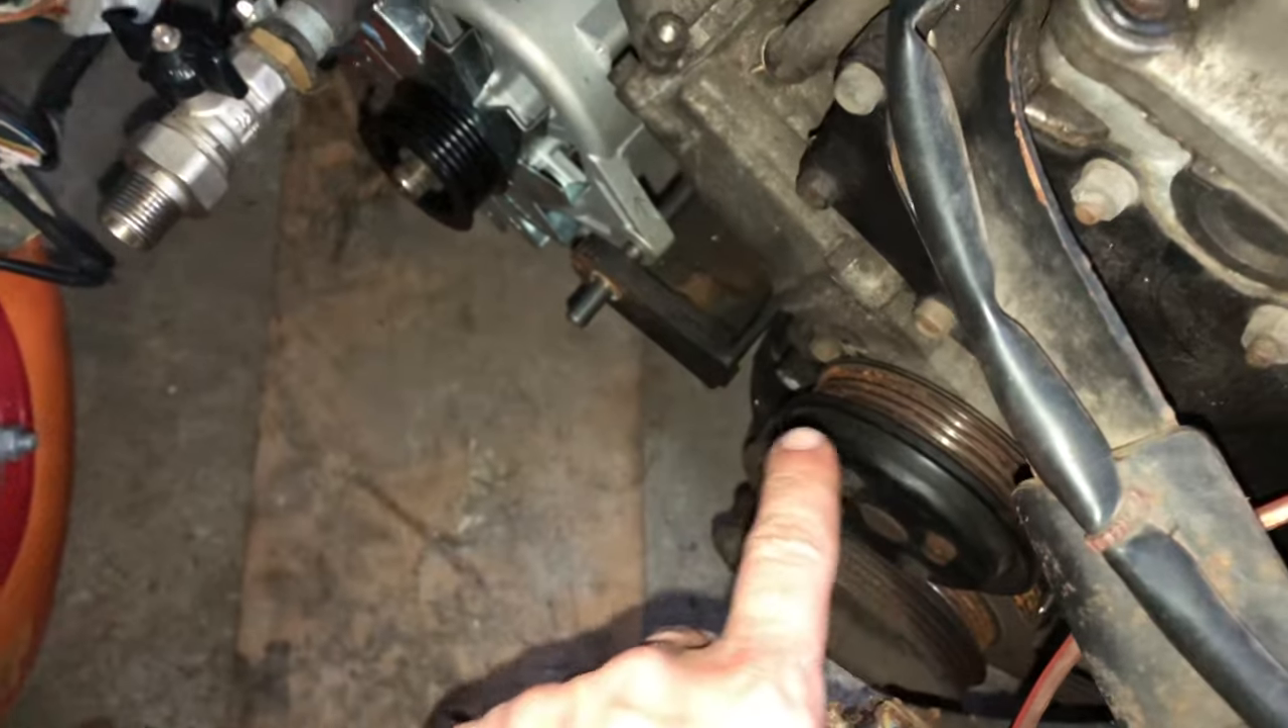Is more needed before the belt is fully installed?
Yes.